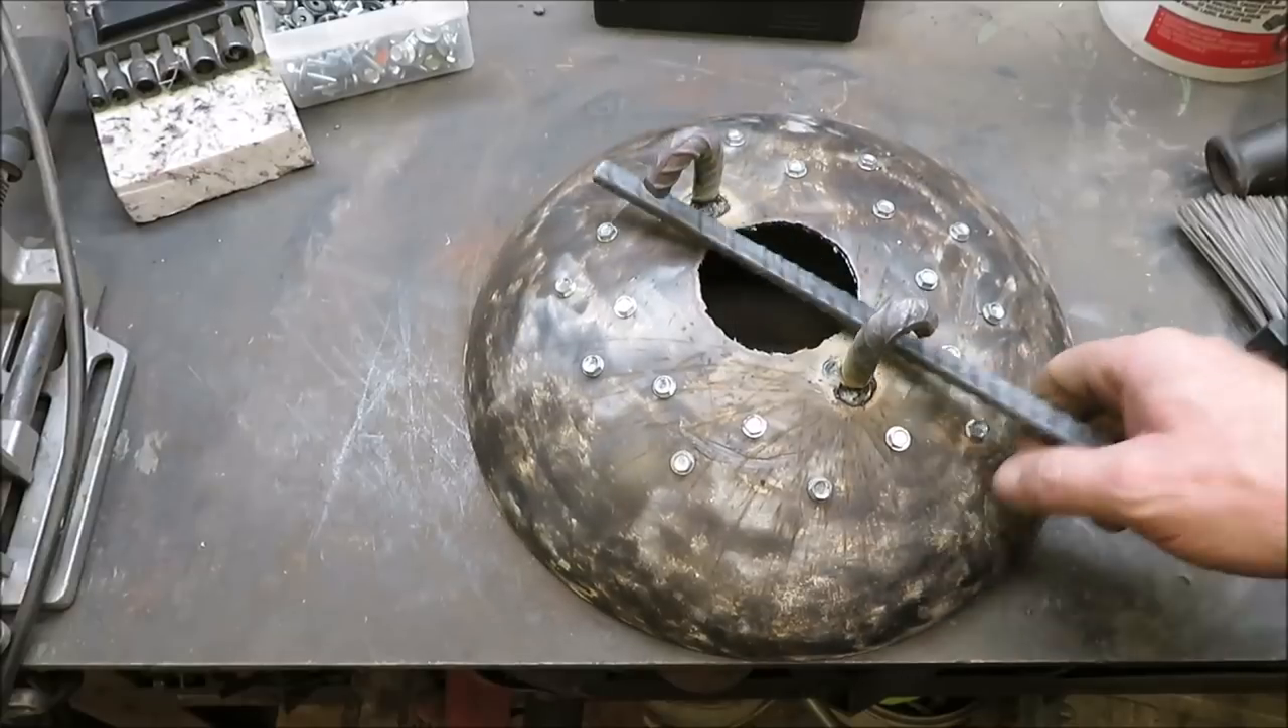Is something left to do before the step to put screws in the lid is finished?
No.